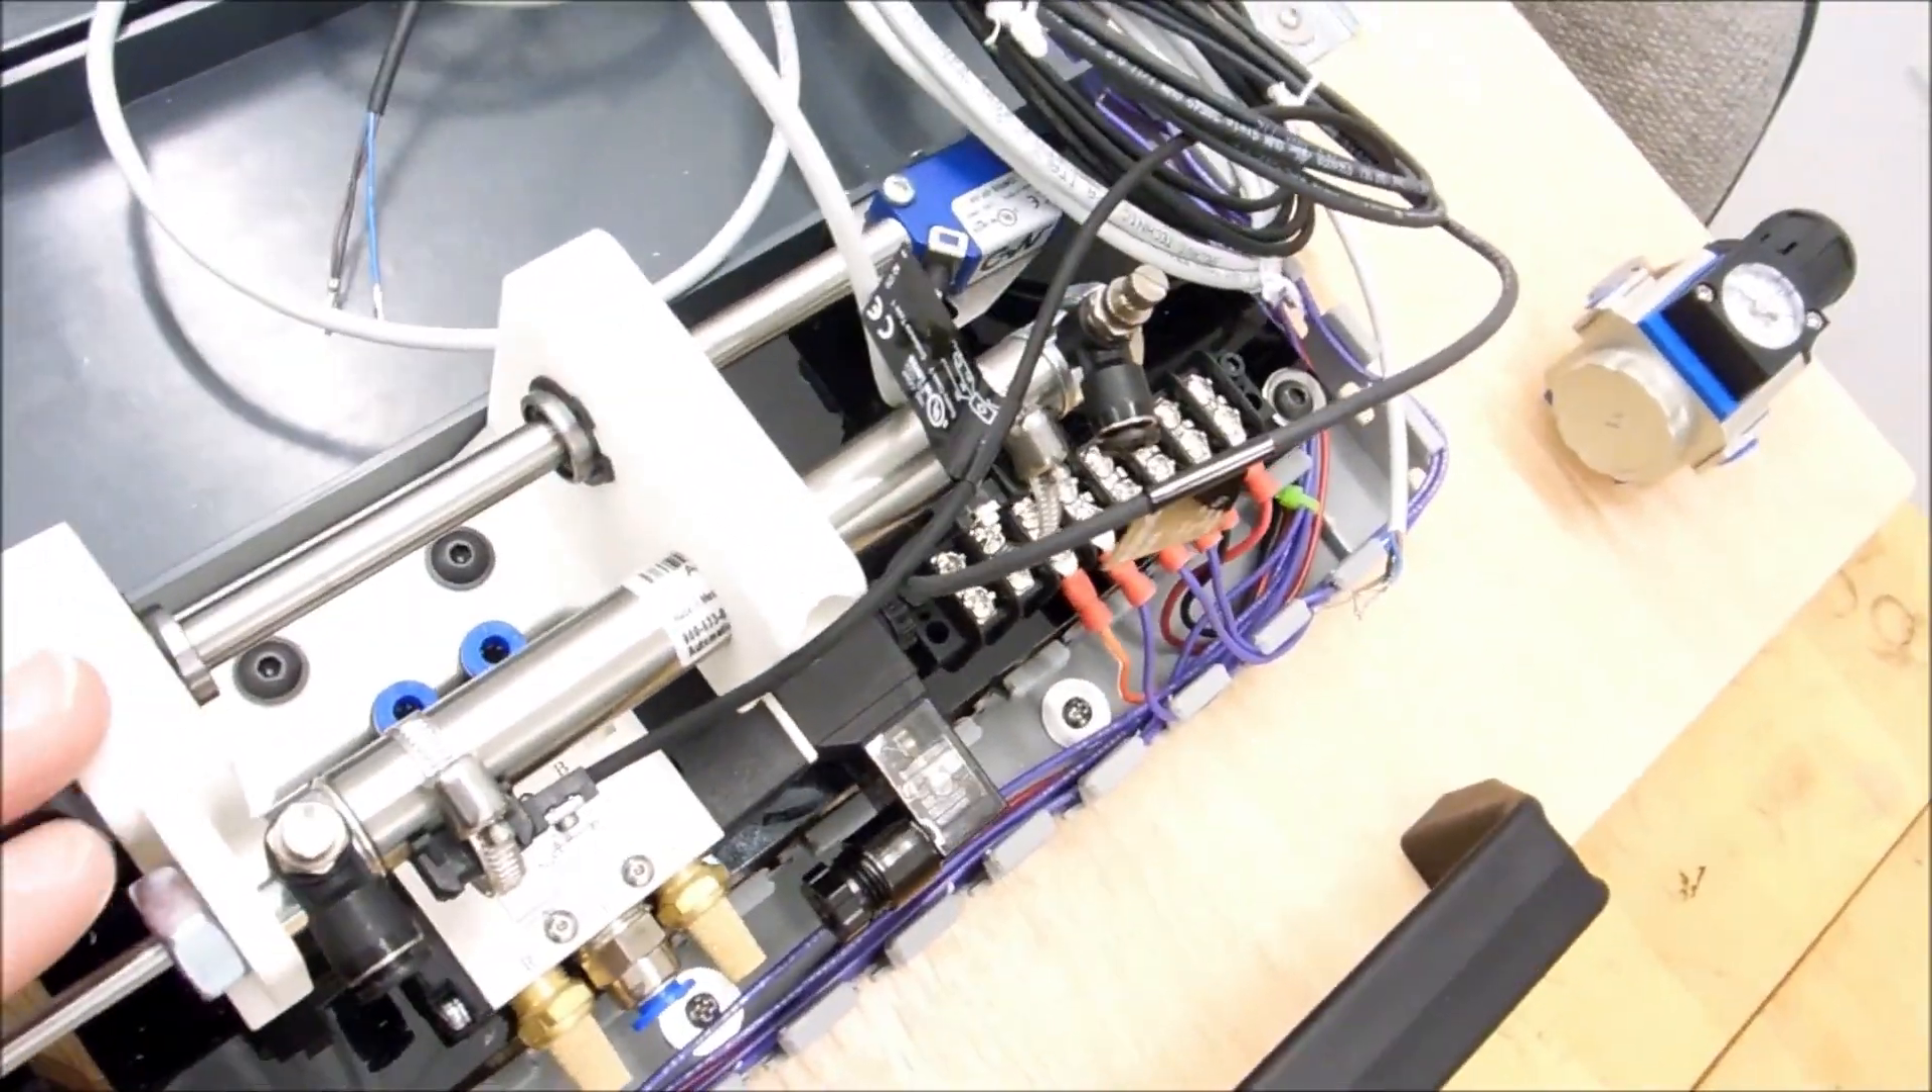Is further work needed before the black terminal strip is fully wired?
Yes.